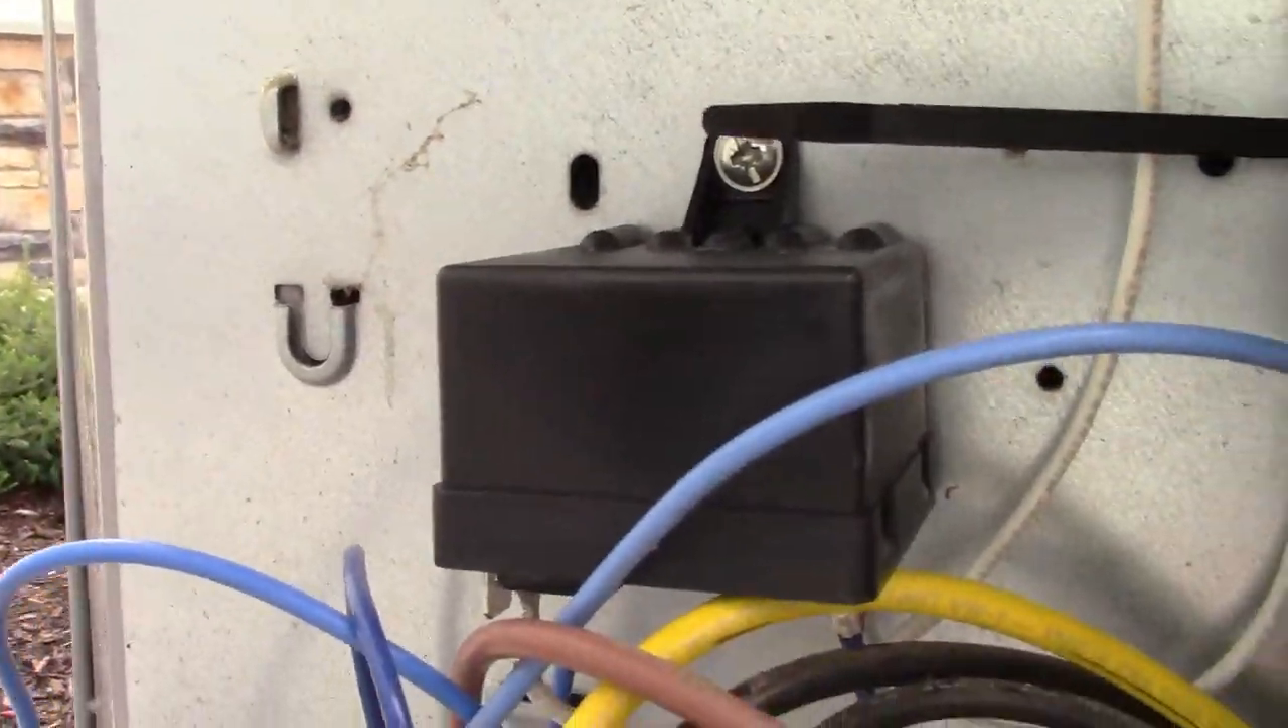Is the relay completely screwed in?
Yes.